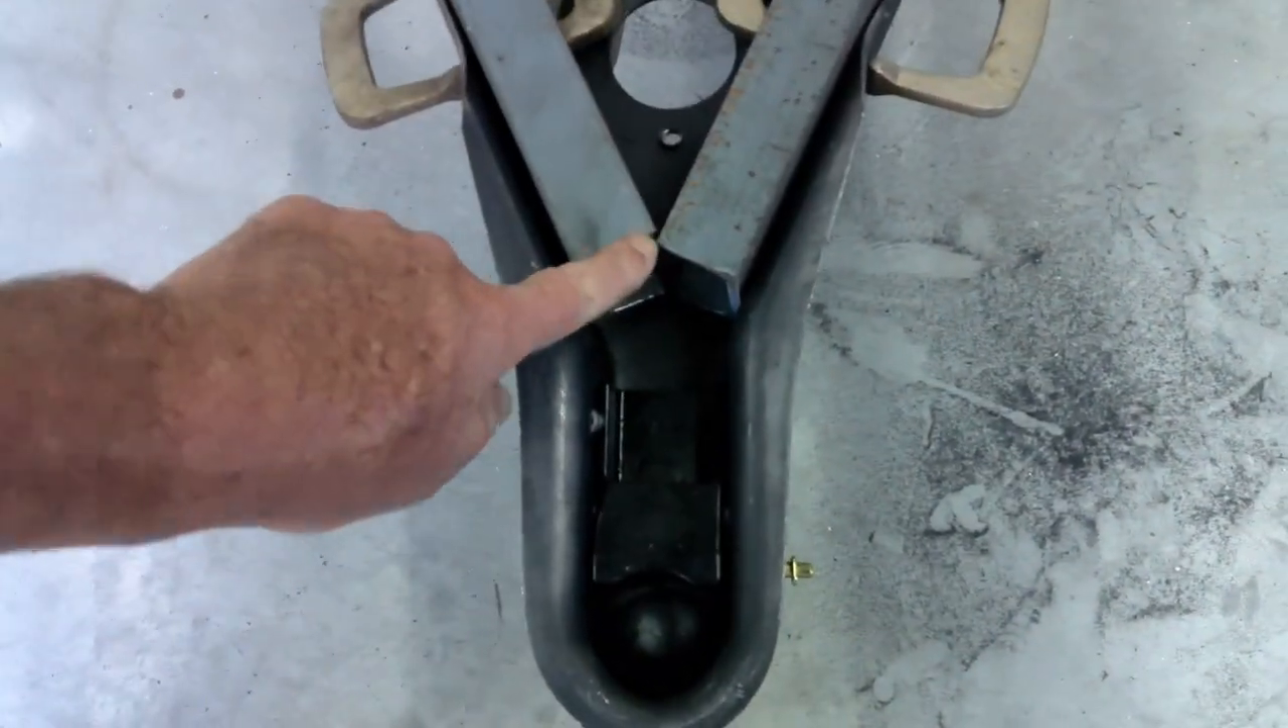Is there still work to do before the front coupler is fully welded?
Yes.